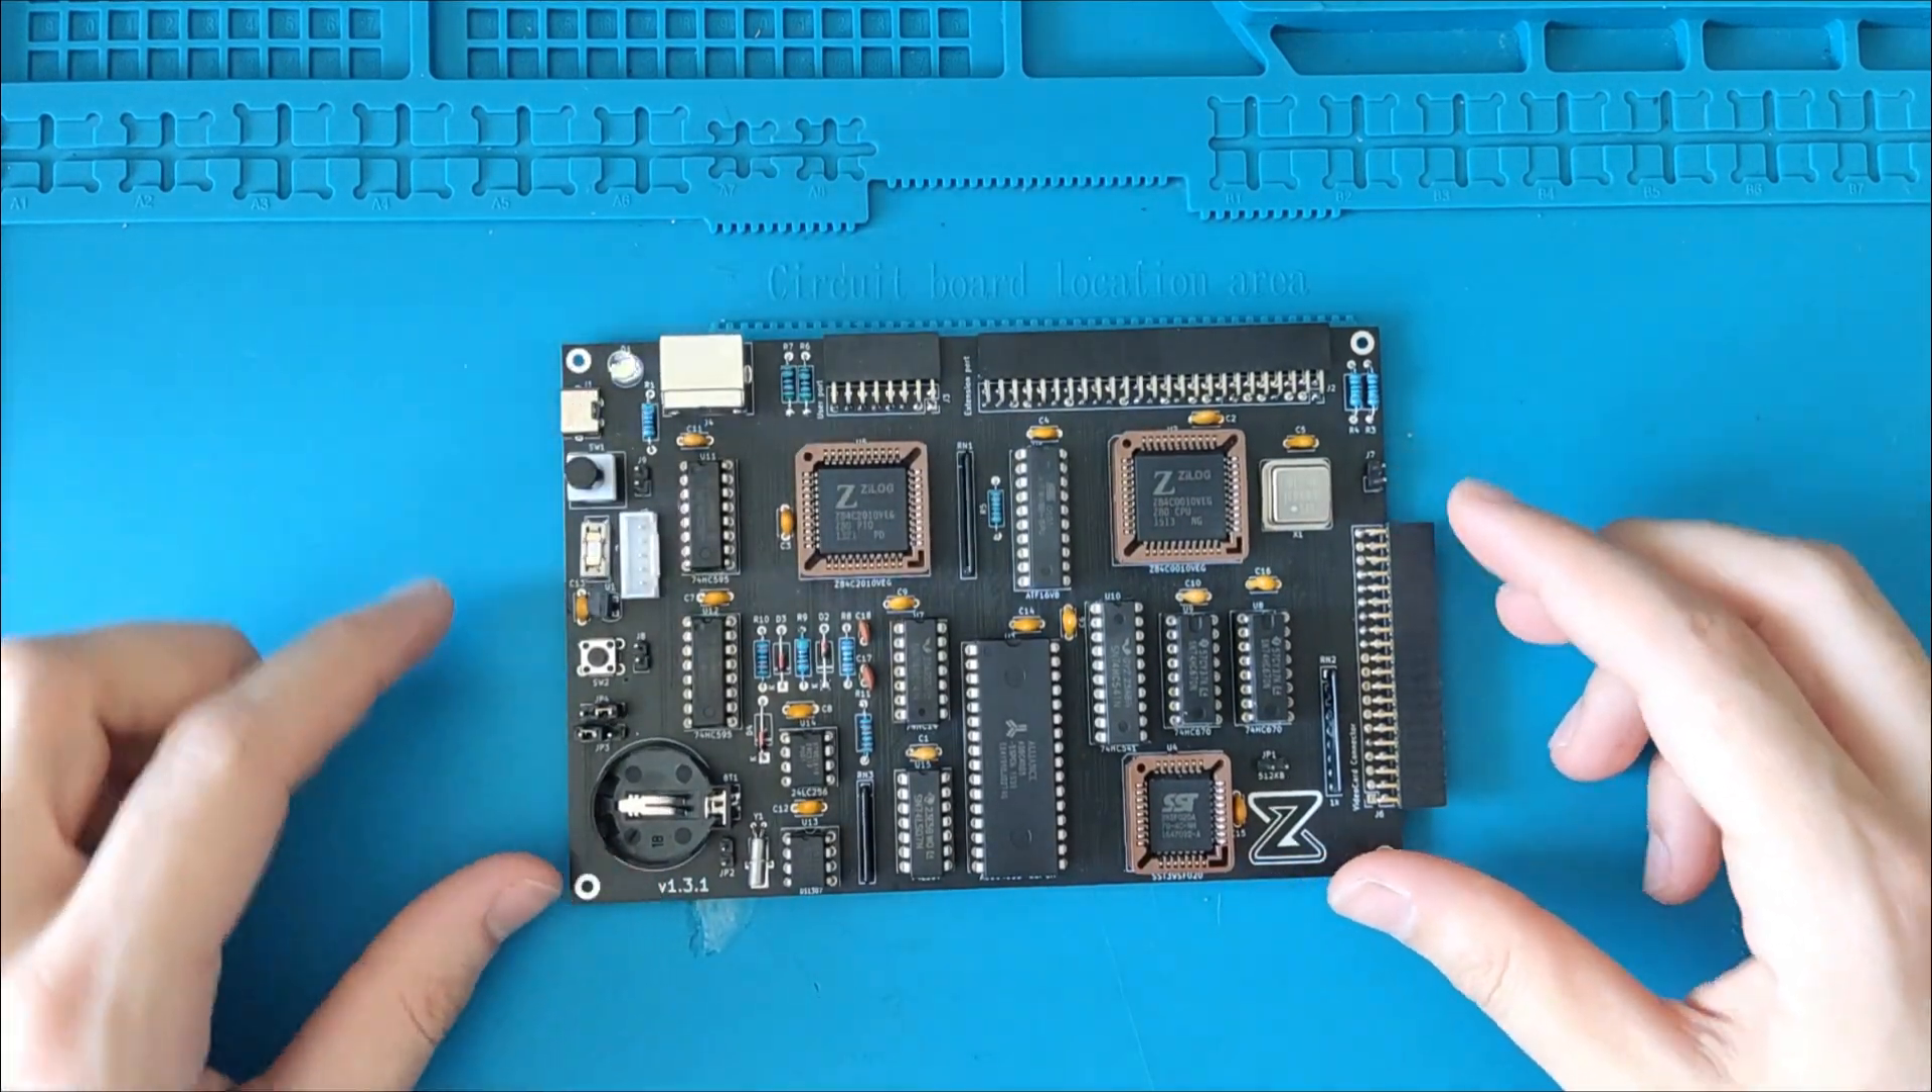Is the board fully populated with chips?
Yes.